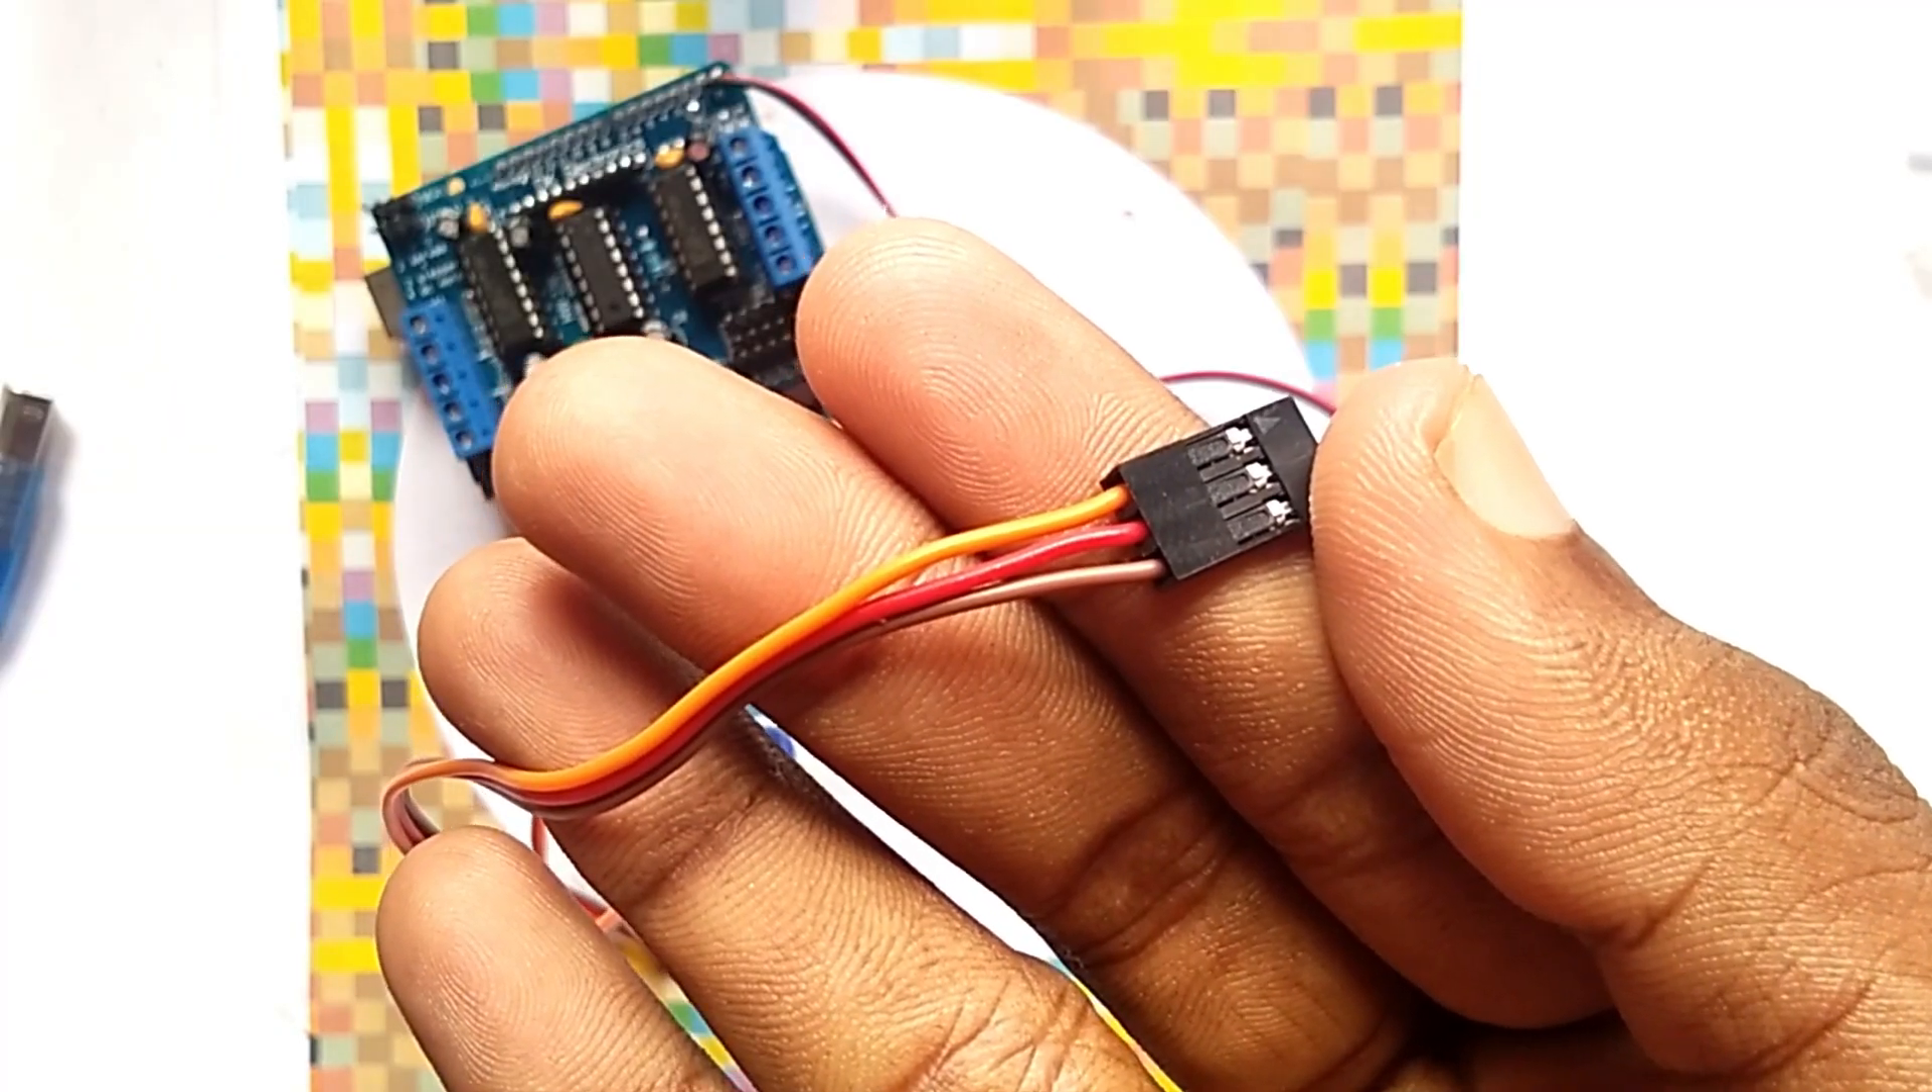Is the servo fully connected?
No.